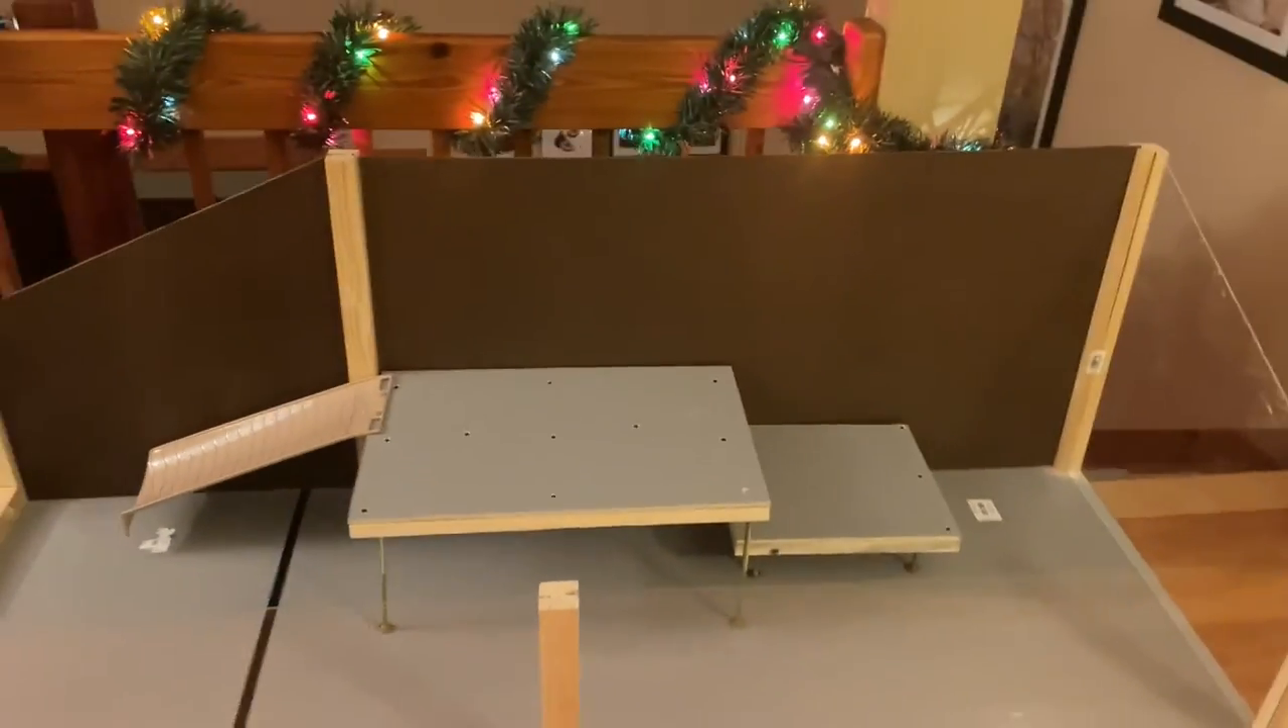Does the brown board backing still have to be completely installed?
No.